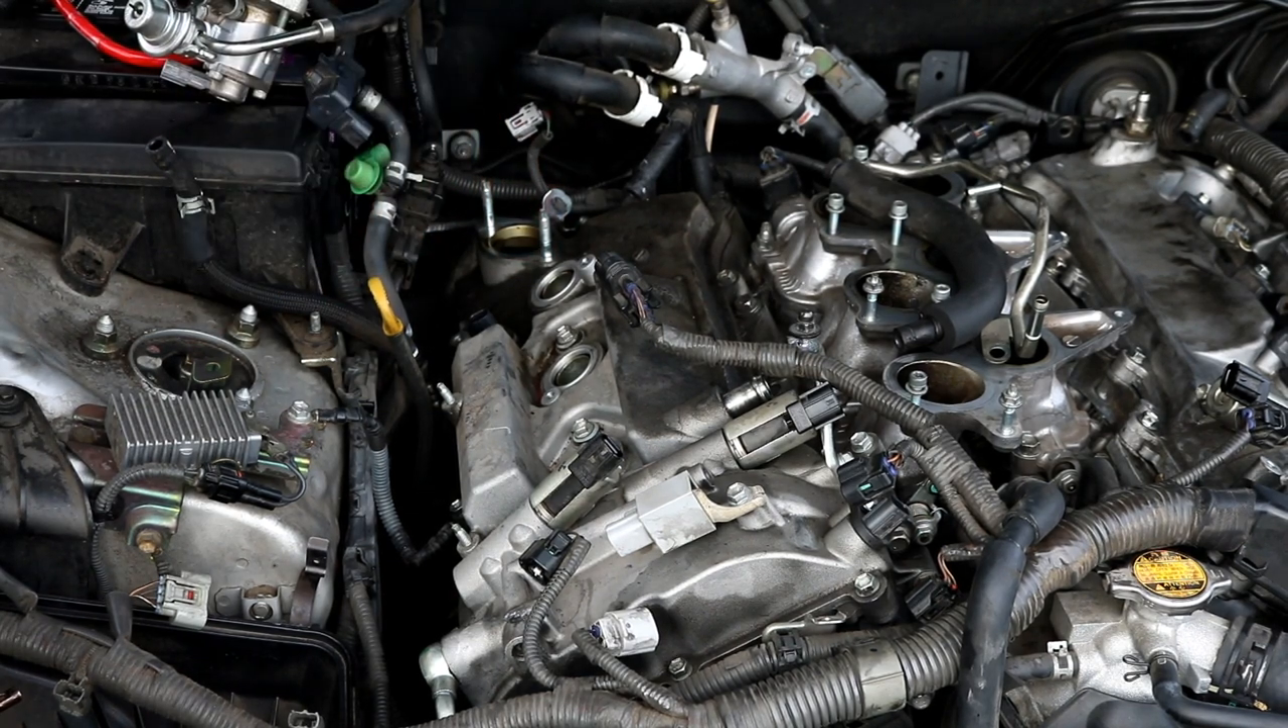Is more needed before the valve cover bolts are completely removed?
Yes.